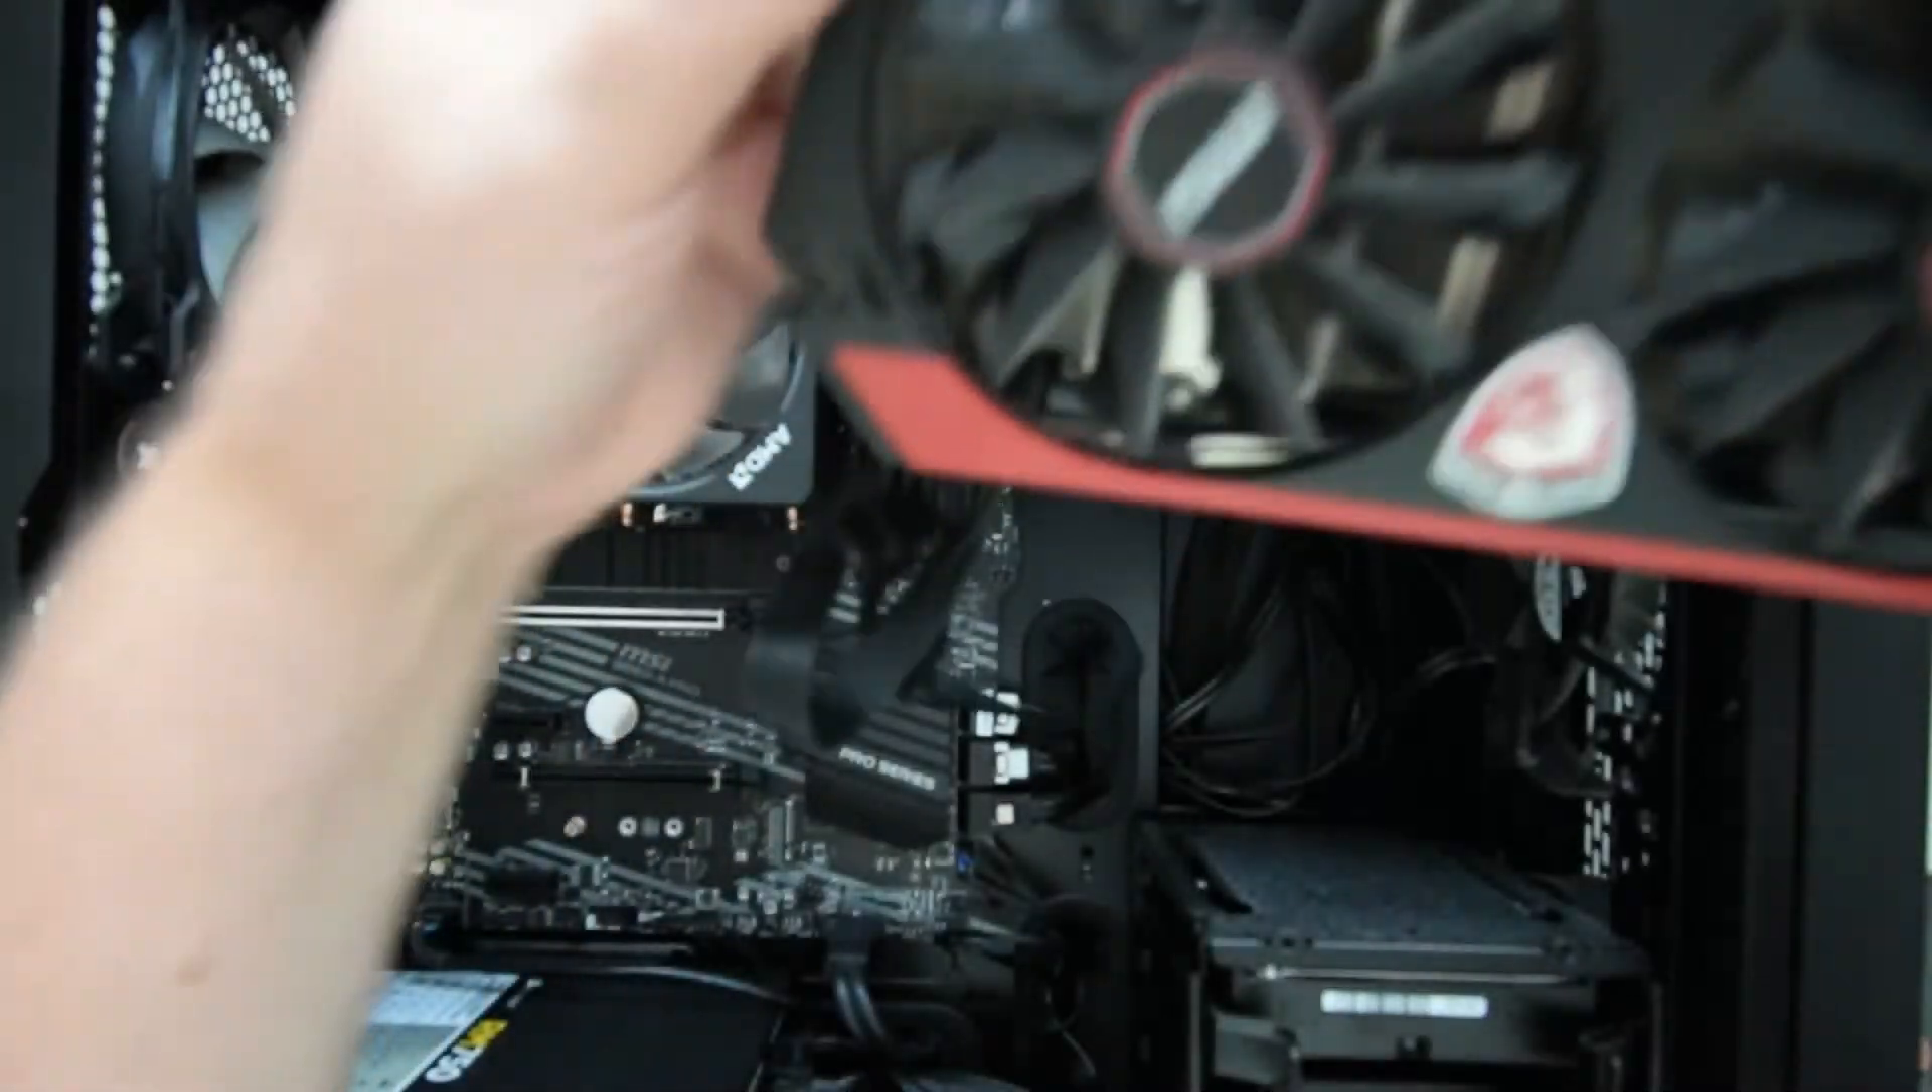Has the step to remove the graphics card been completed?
Yes.